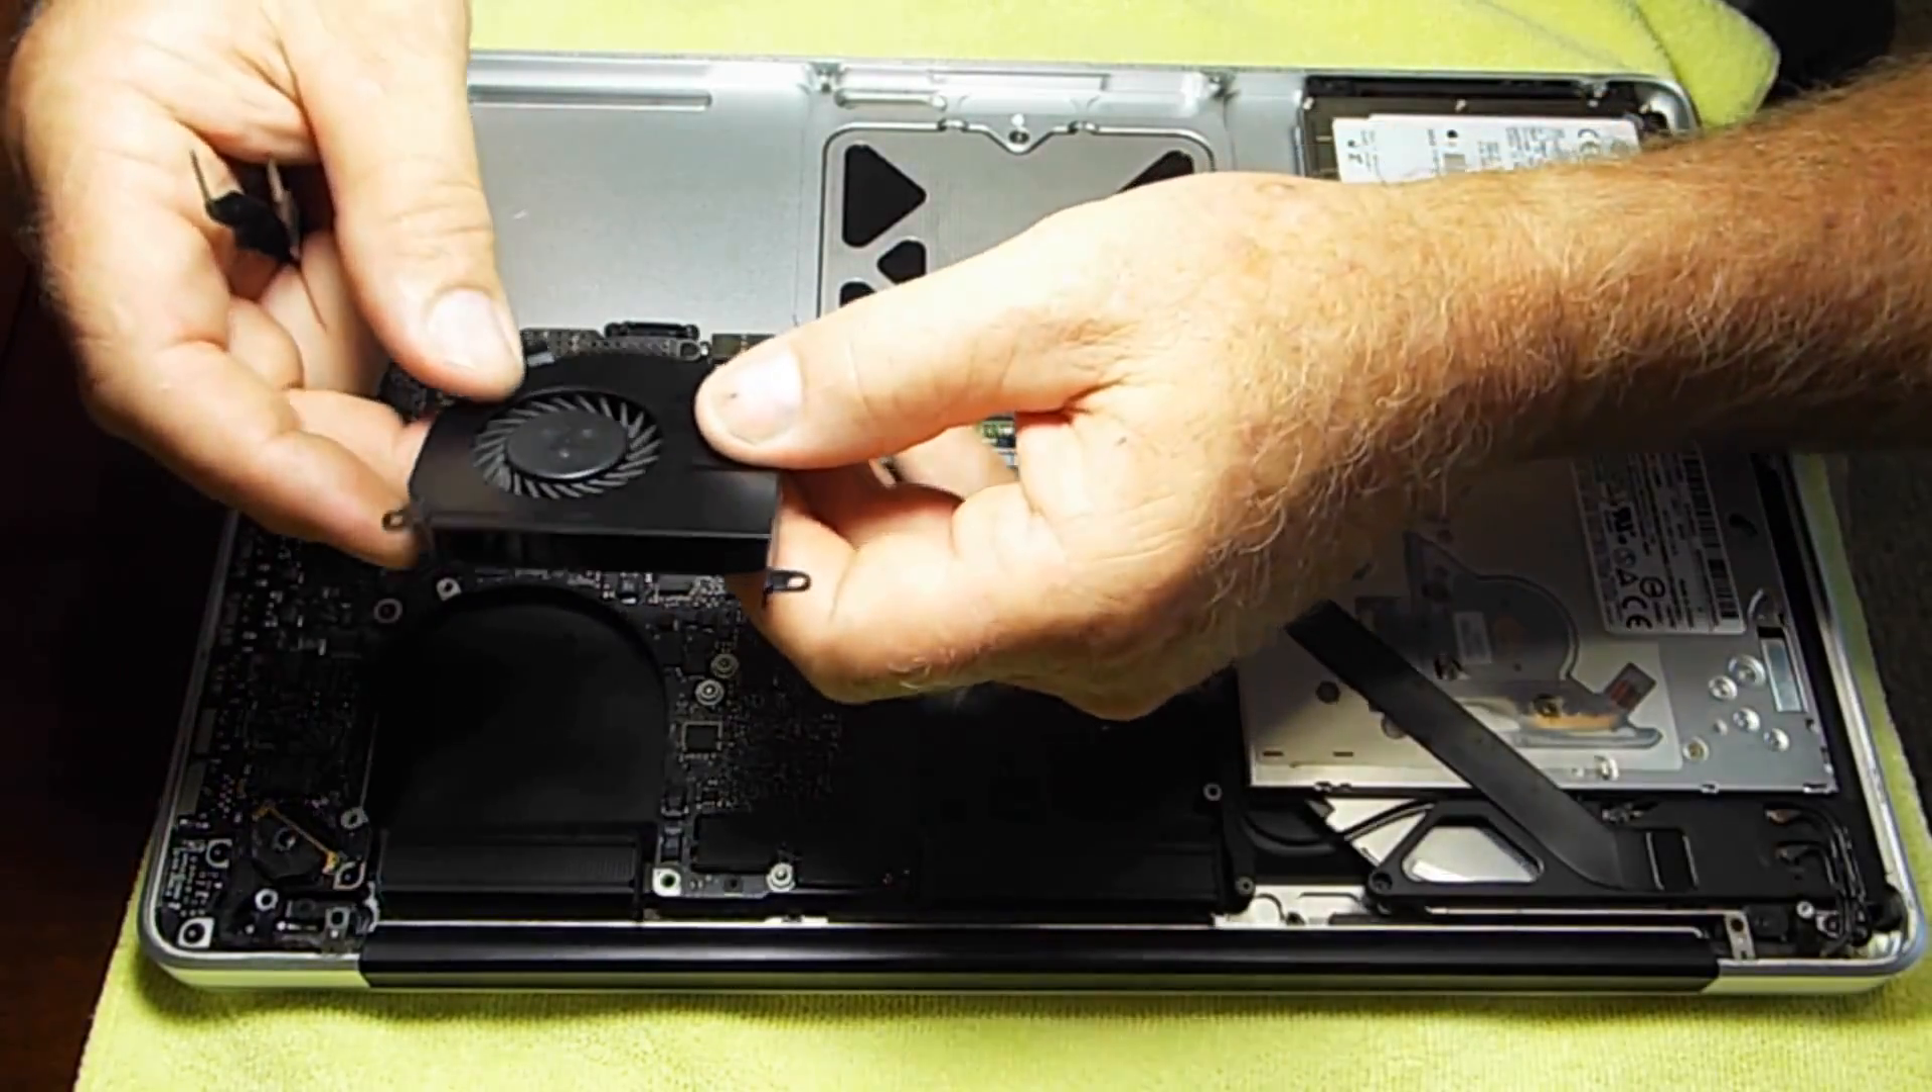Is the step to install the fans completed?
No.